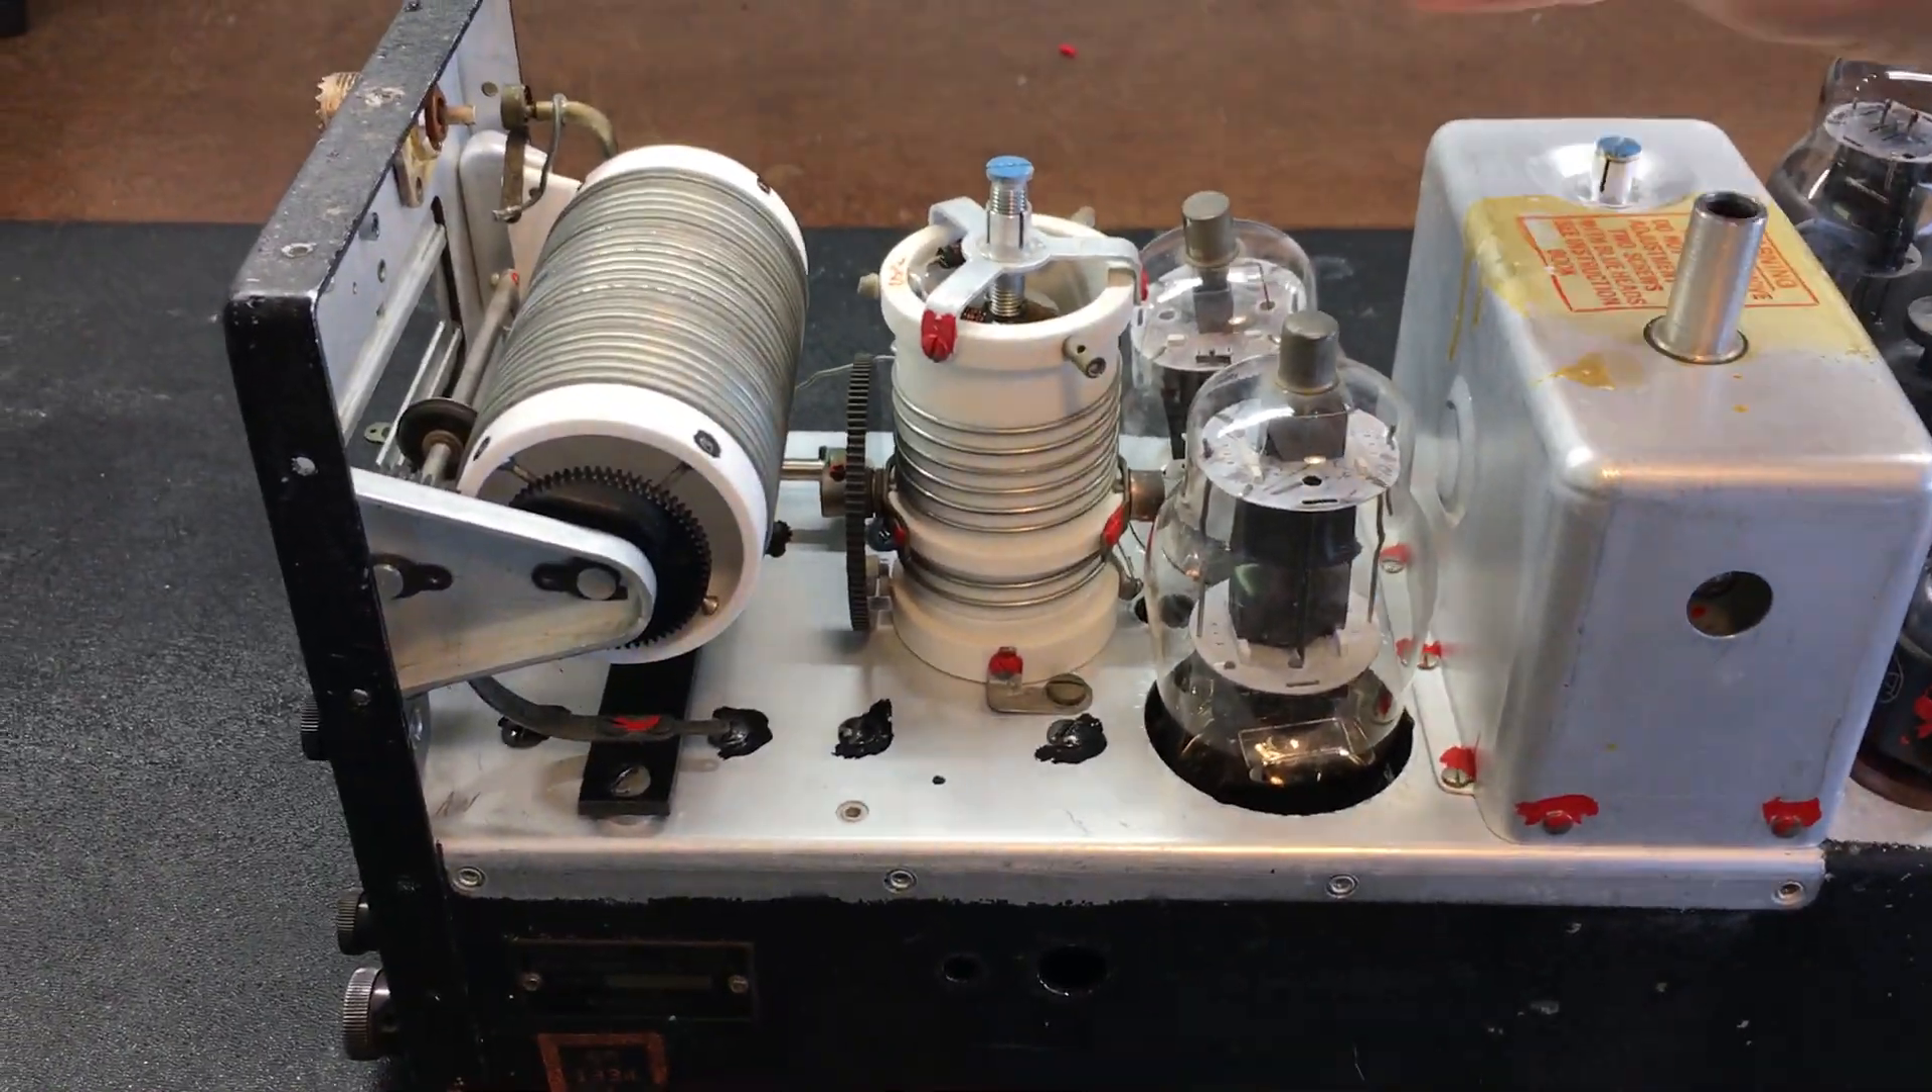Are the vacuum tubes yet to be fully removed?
Yes.